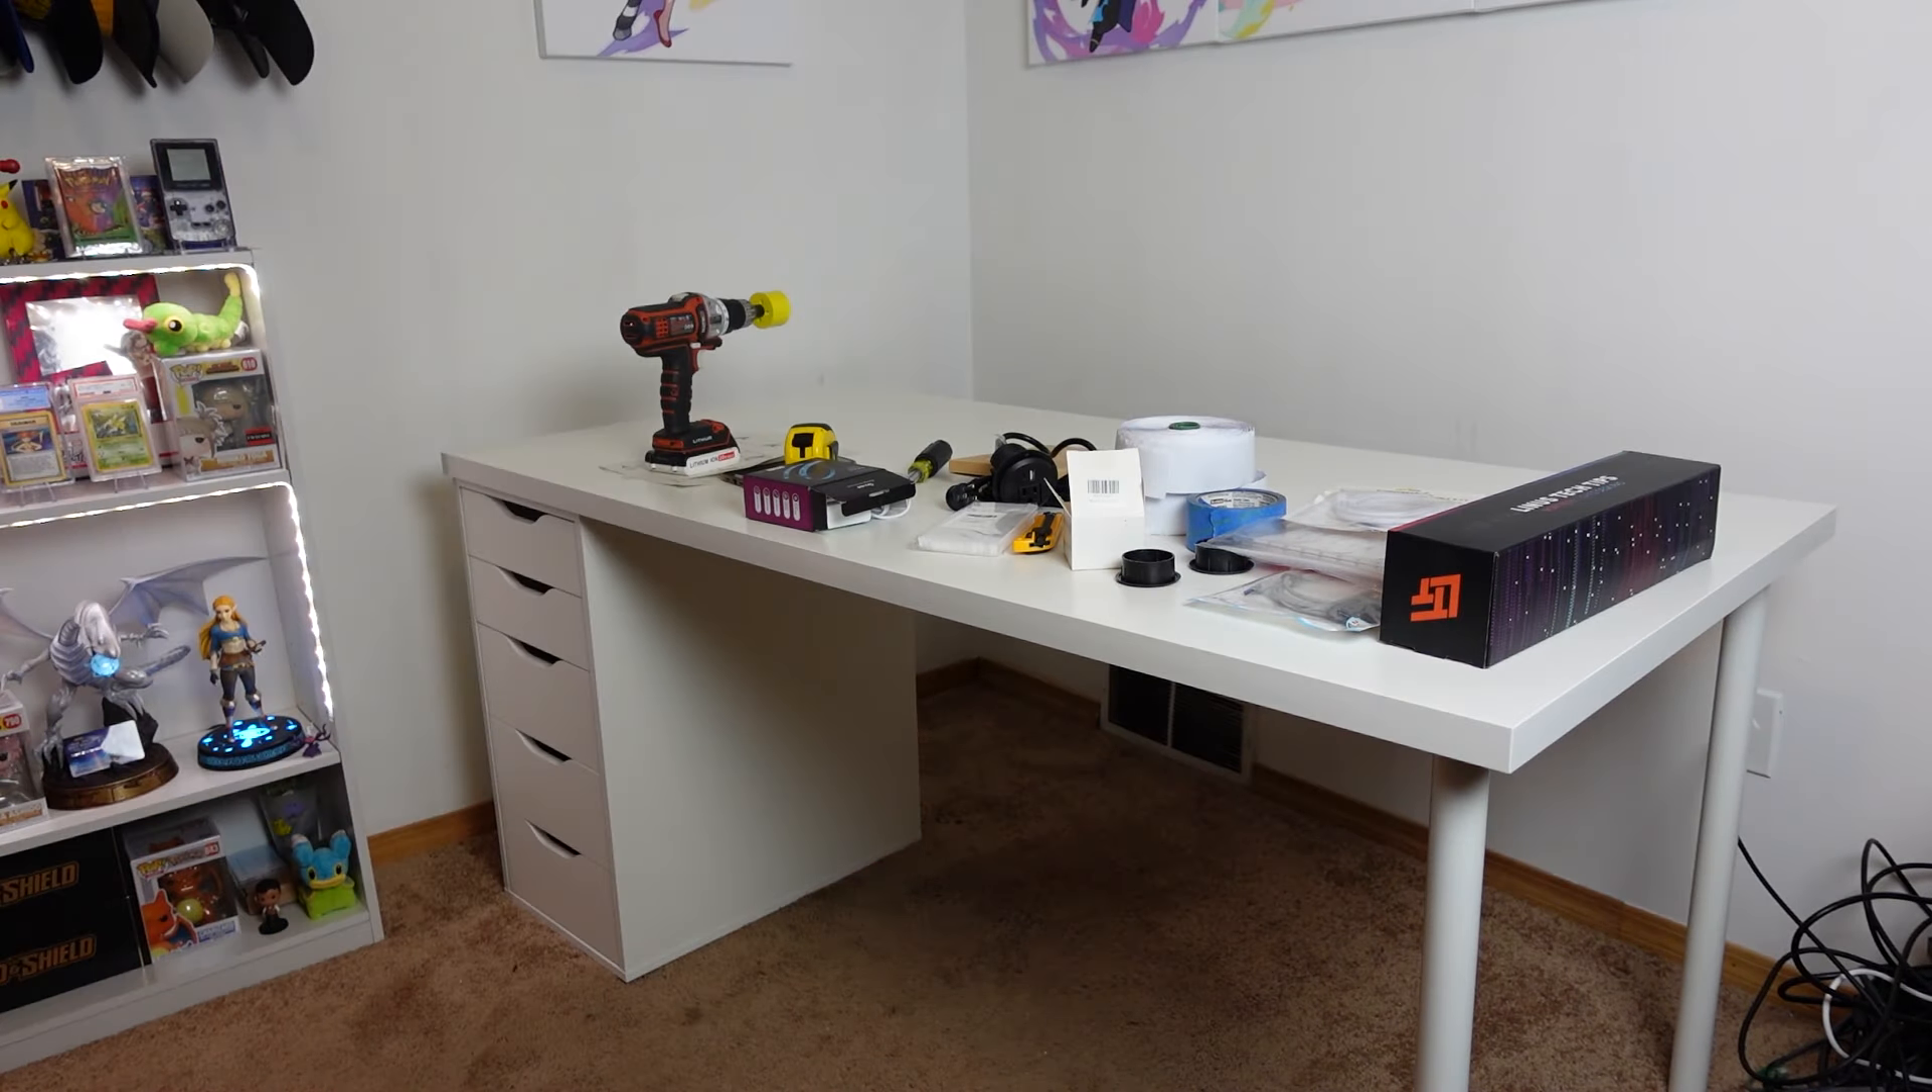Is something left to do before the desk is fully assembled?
No.